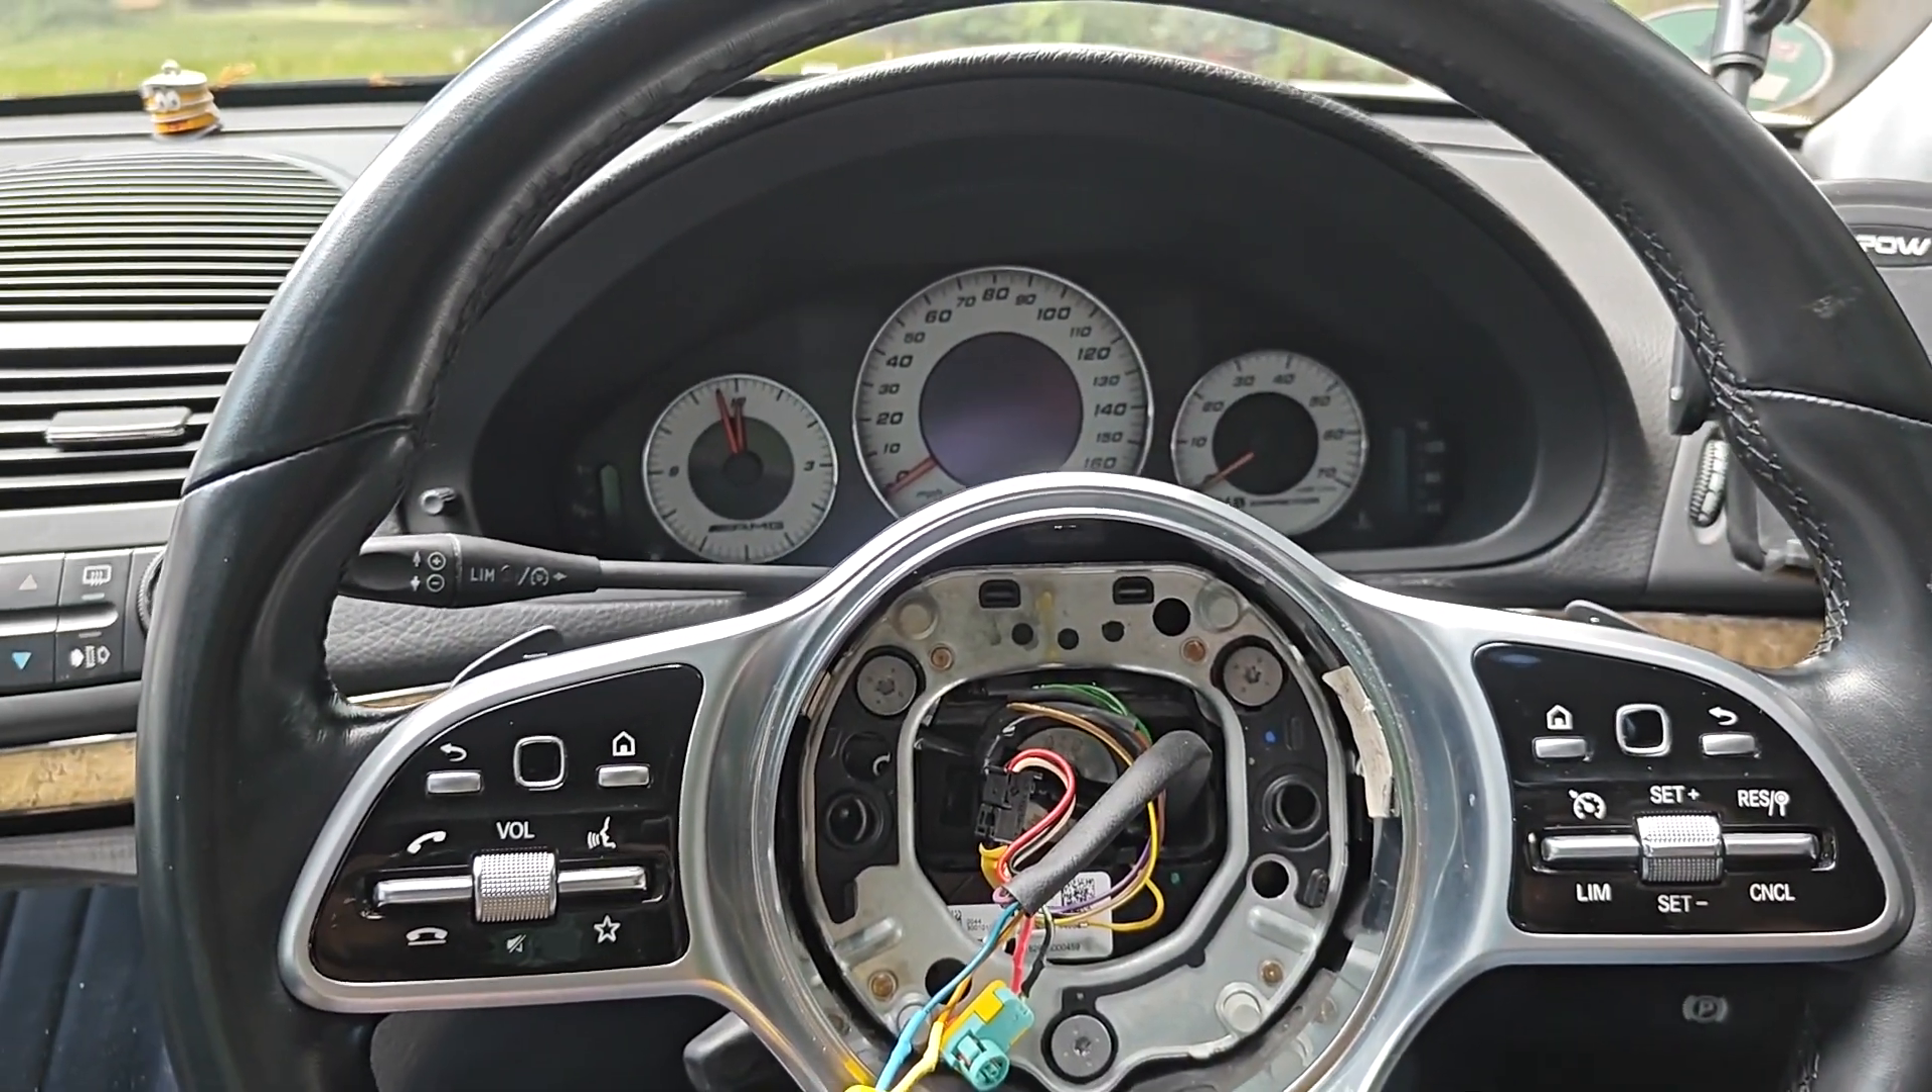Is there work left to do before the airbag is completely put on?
Yes.